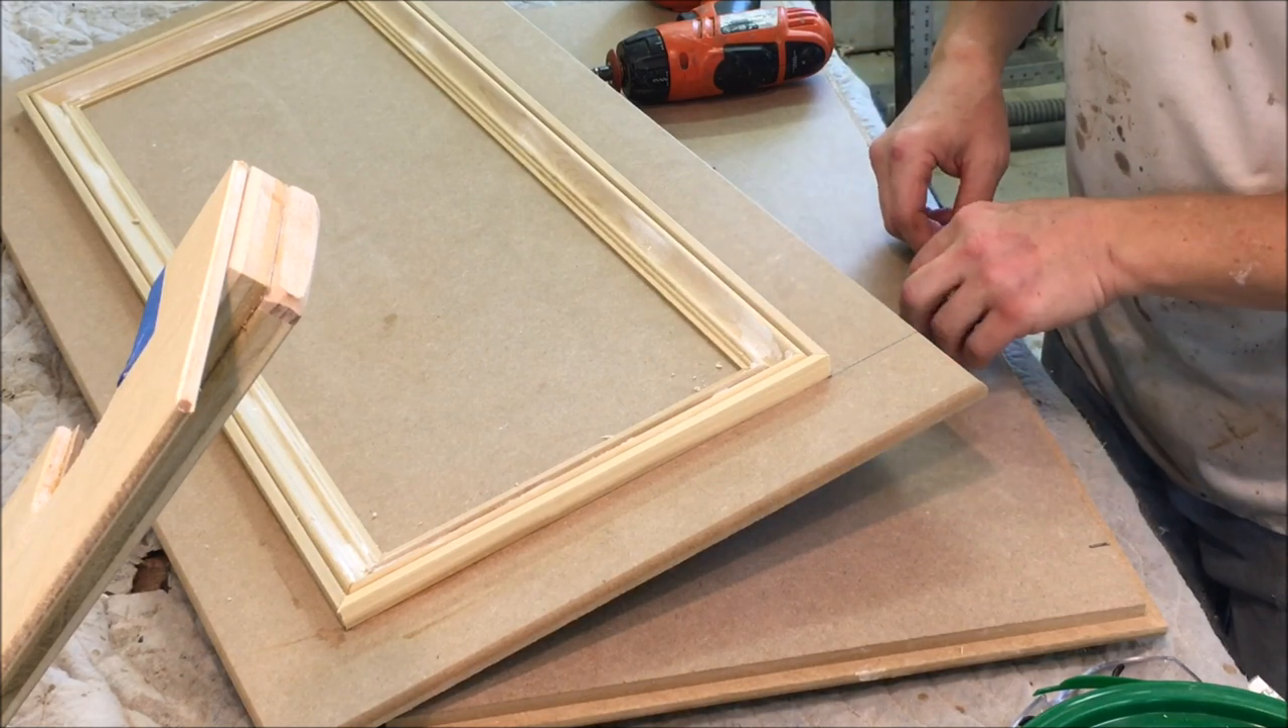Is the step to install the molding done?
Yes.